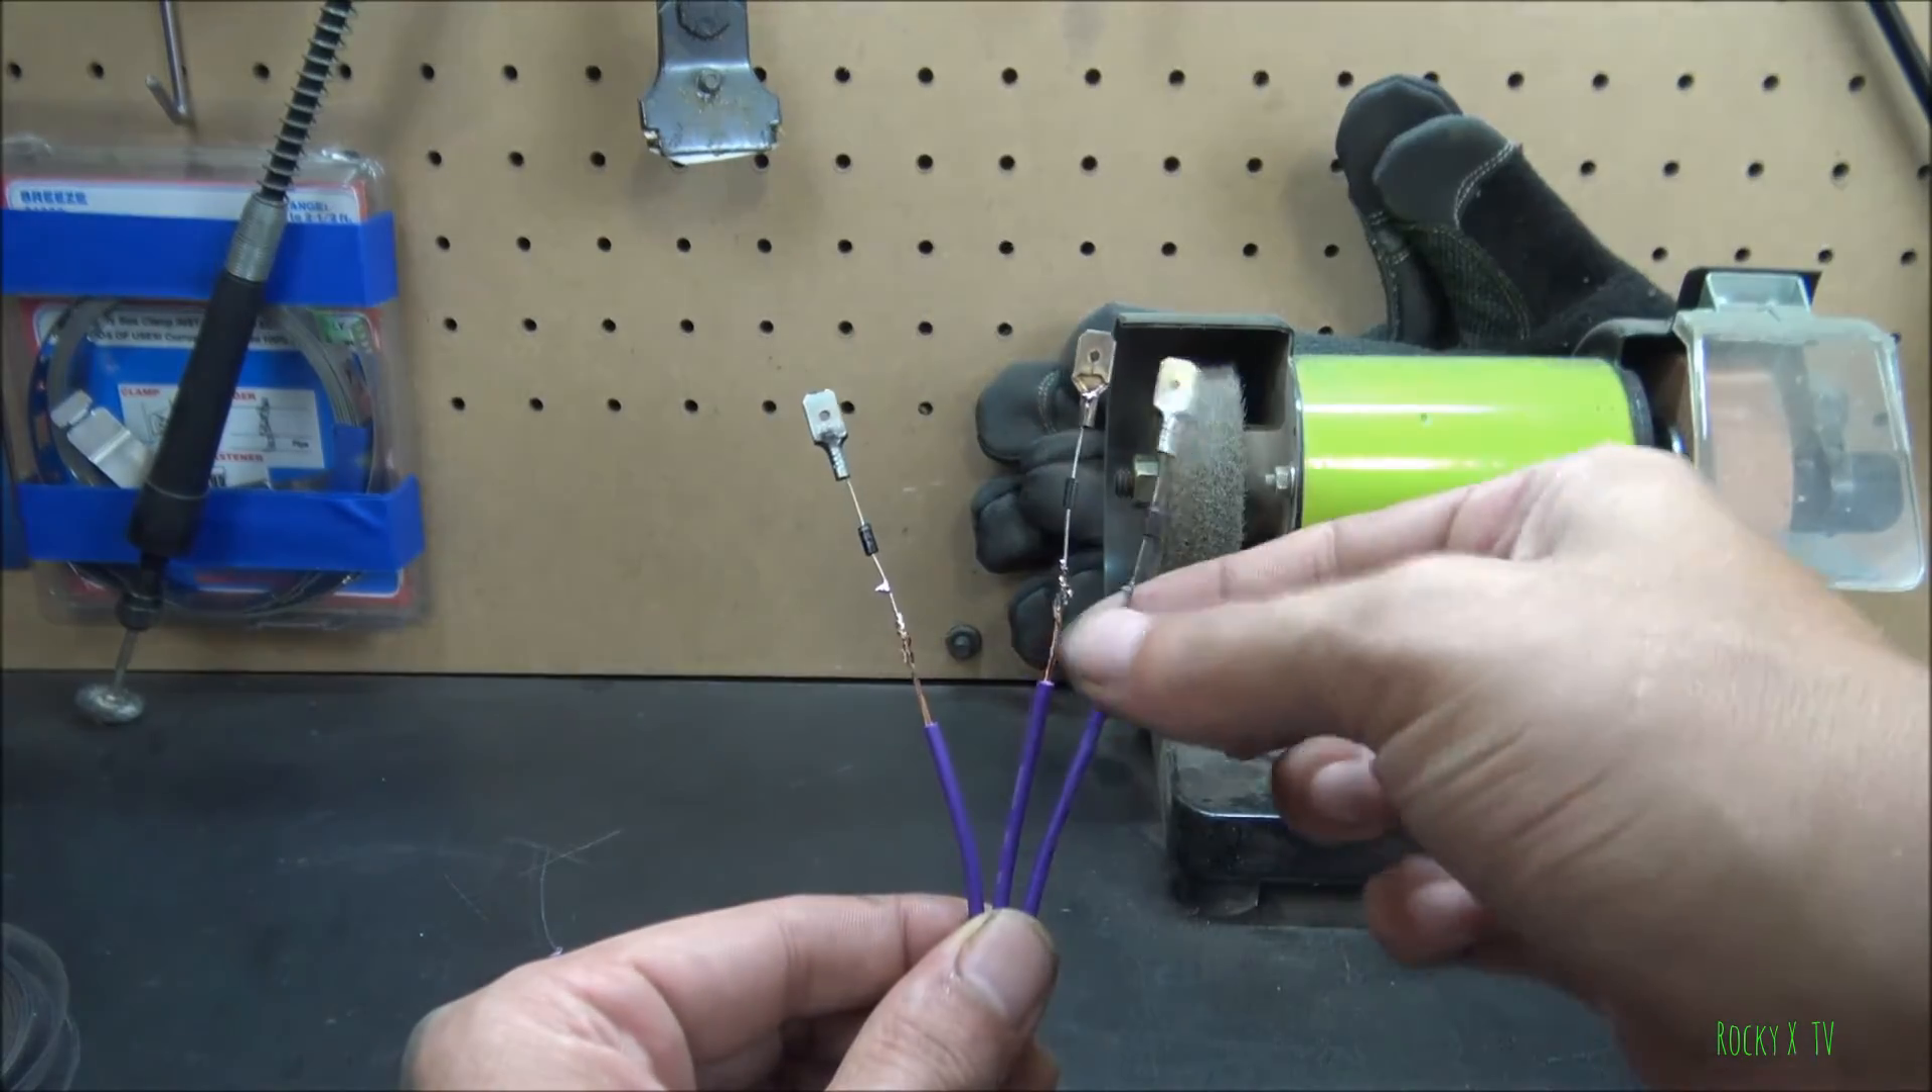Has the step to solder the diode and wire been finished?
Yes.